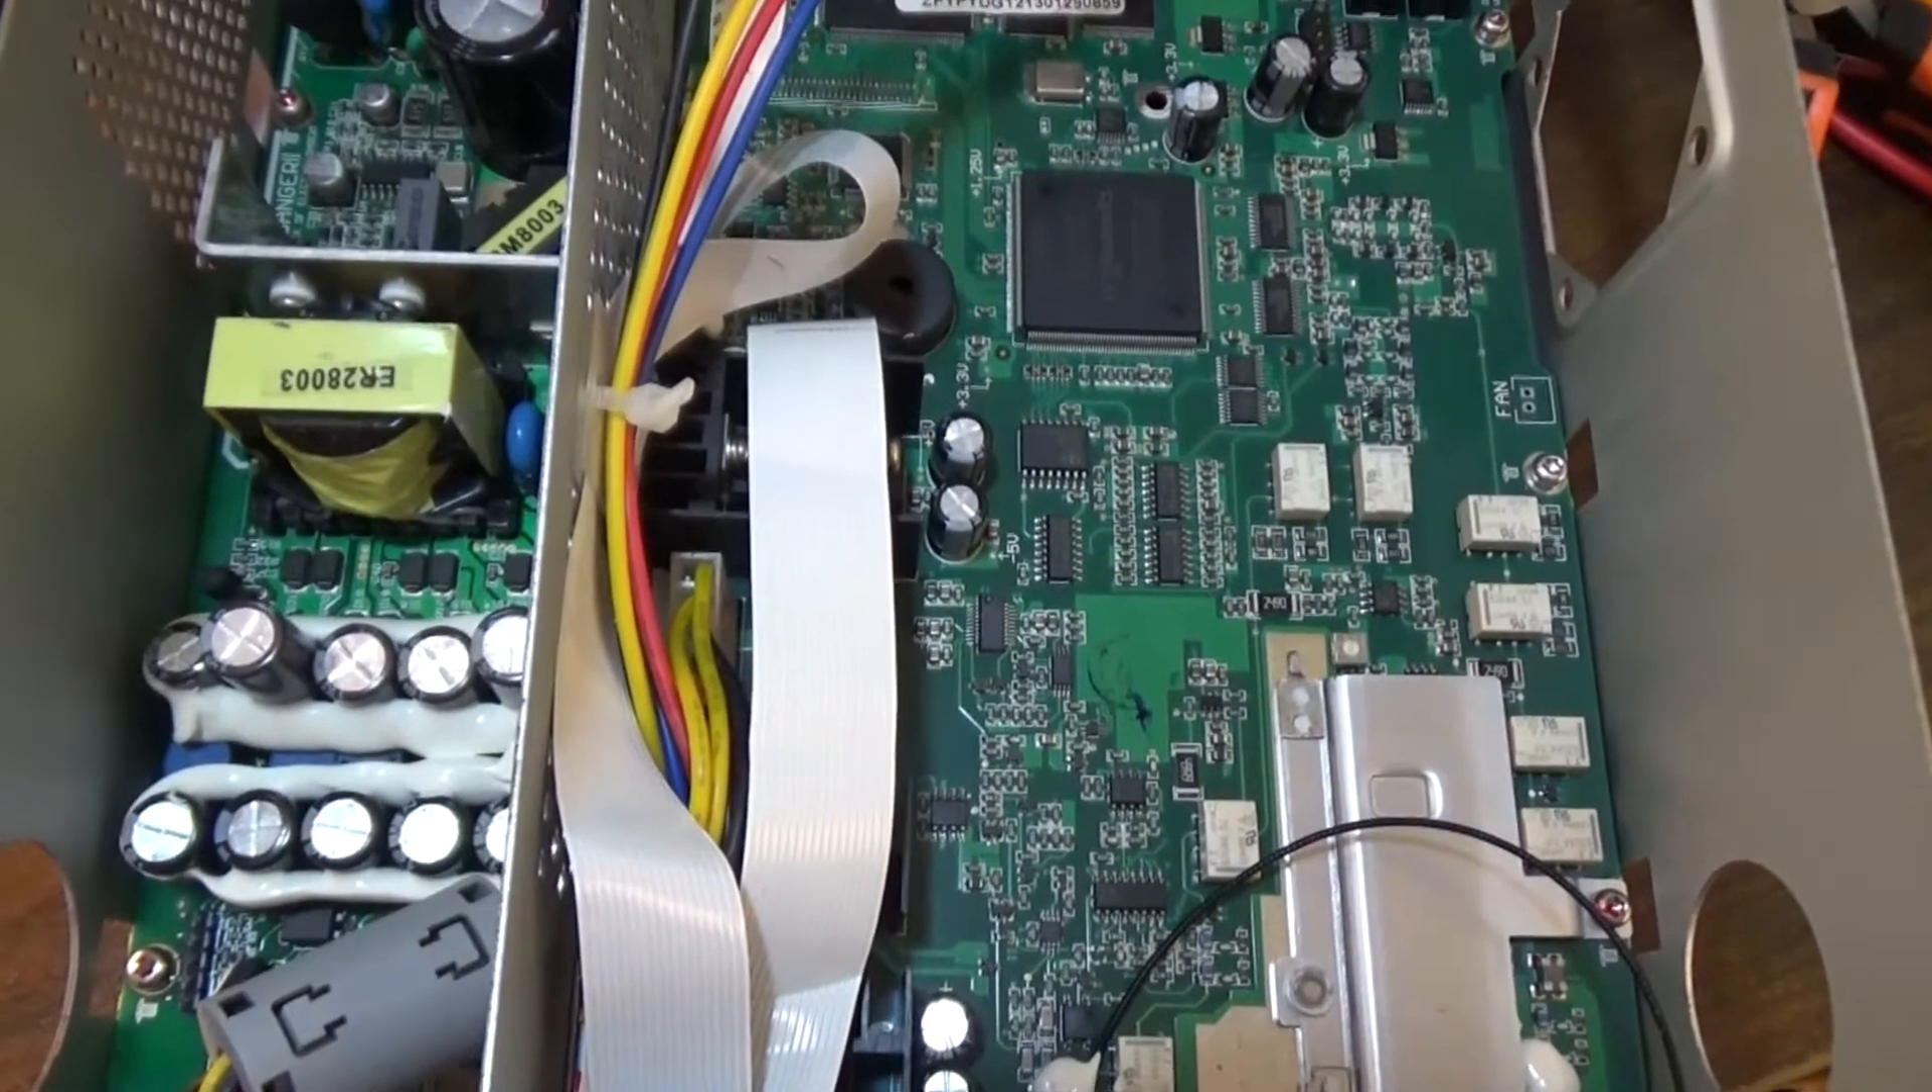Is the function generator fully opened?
Yes.